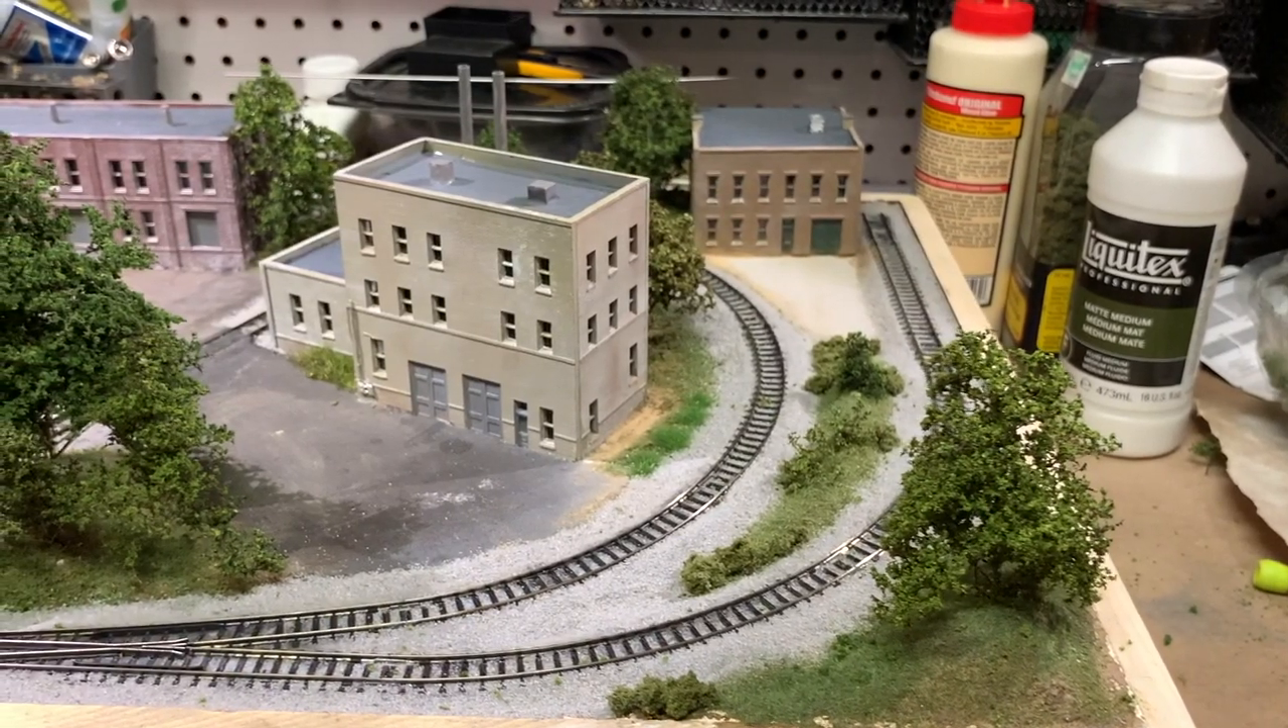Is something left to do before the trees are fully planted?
No.